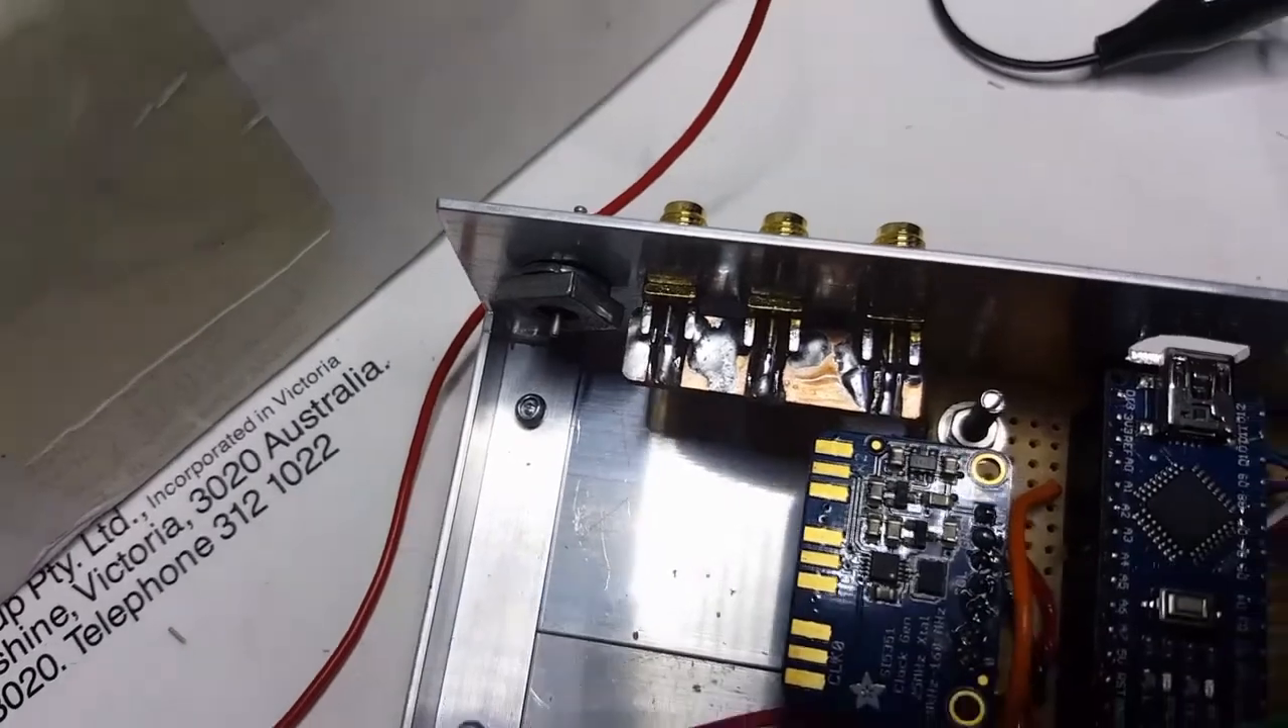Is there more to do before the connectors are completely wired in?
Yes.